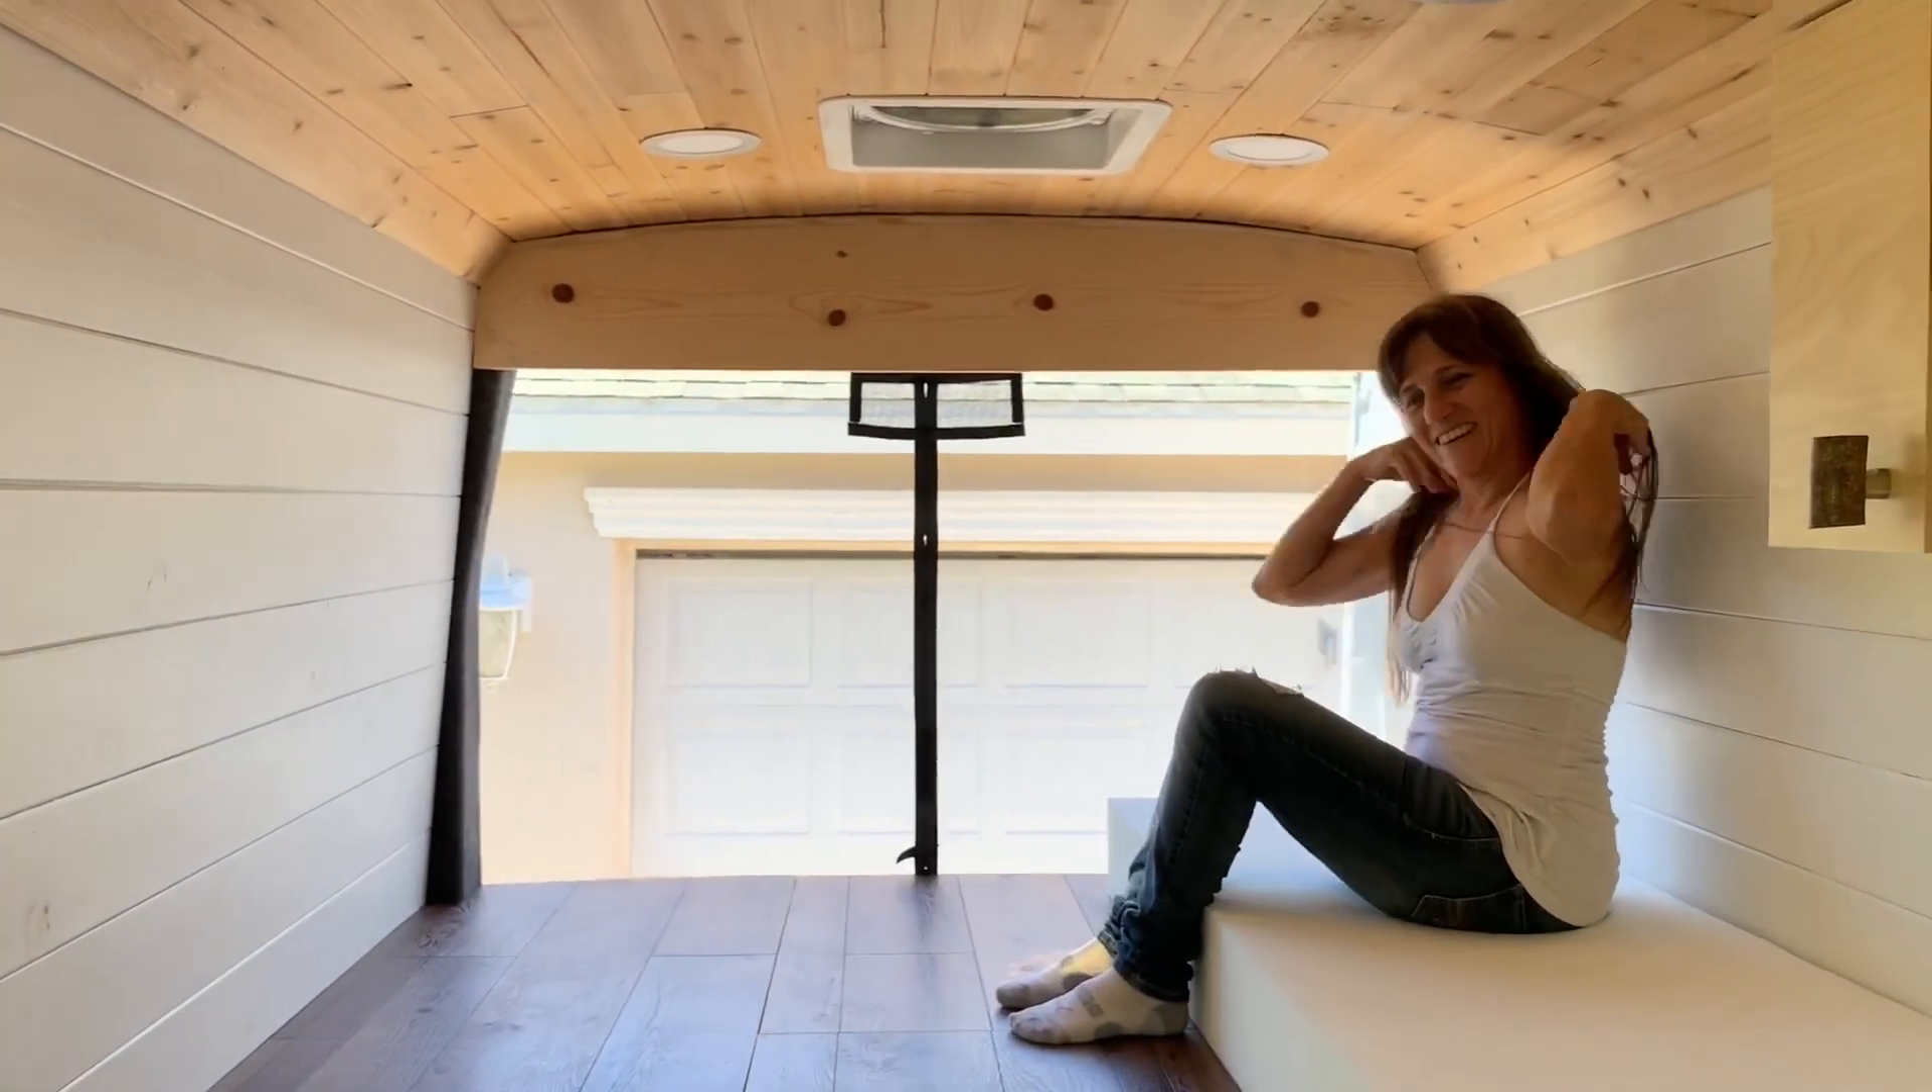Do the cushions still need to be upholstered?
Yes.